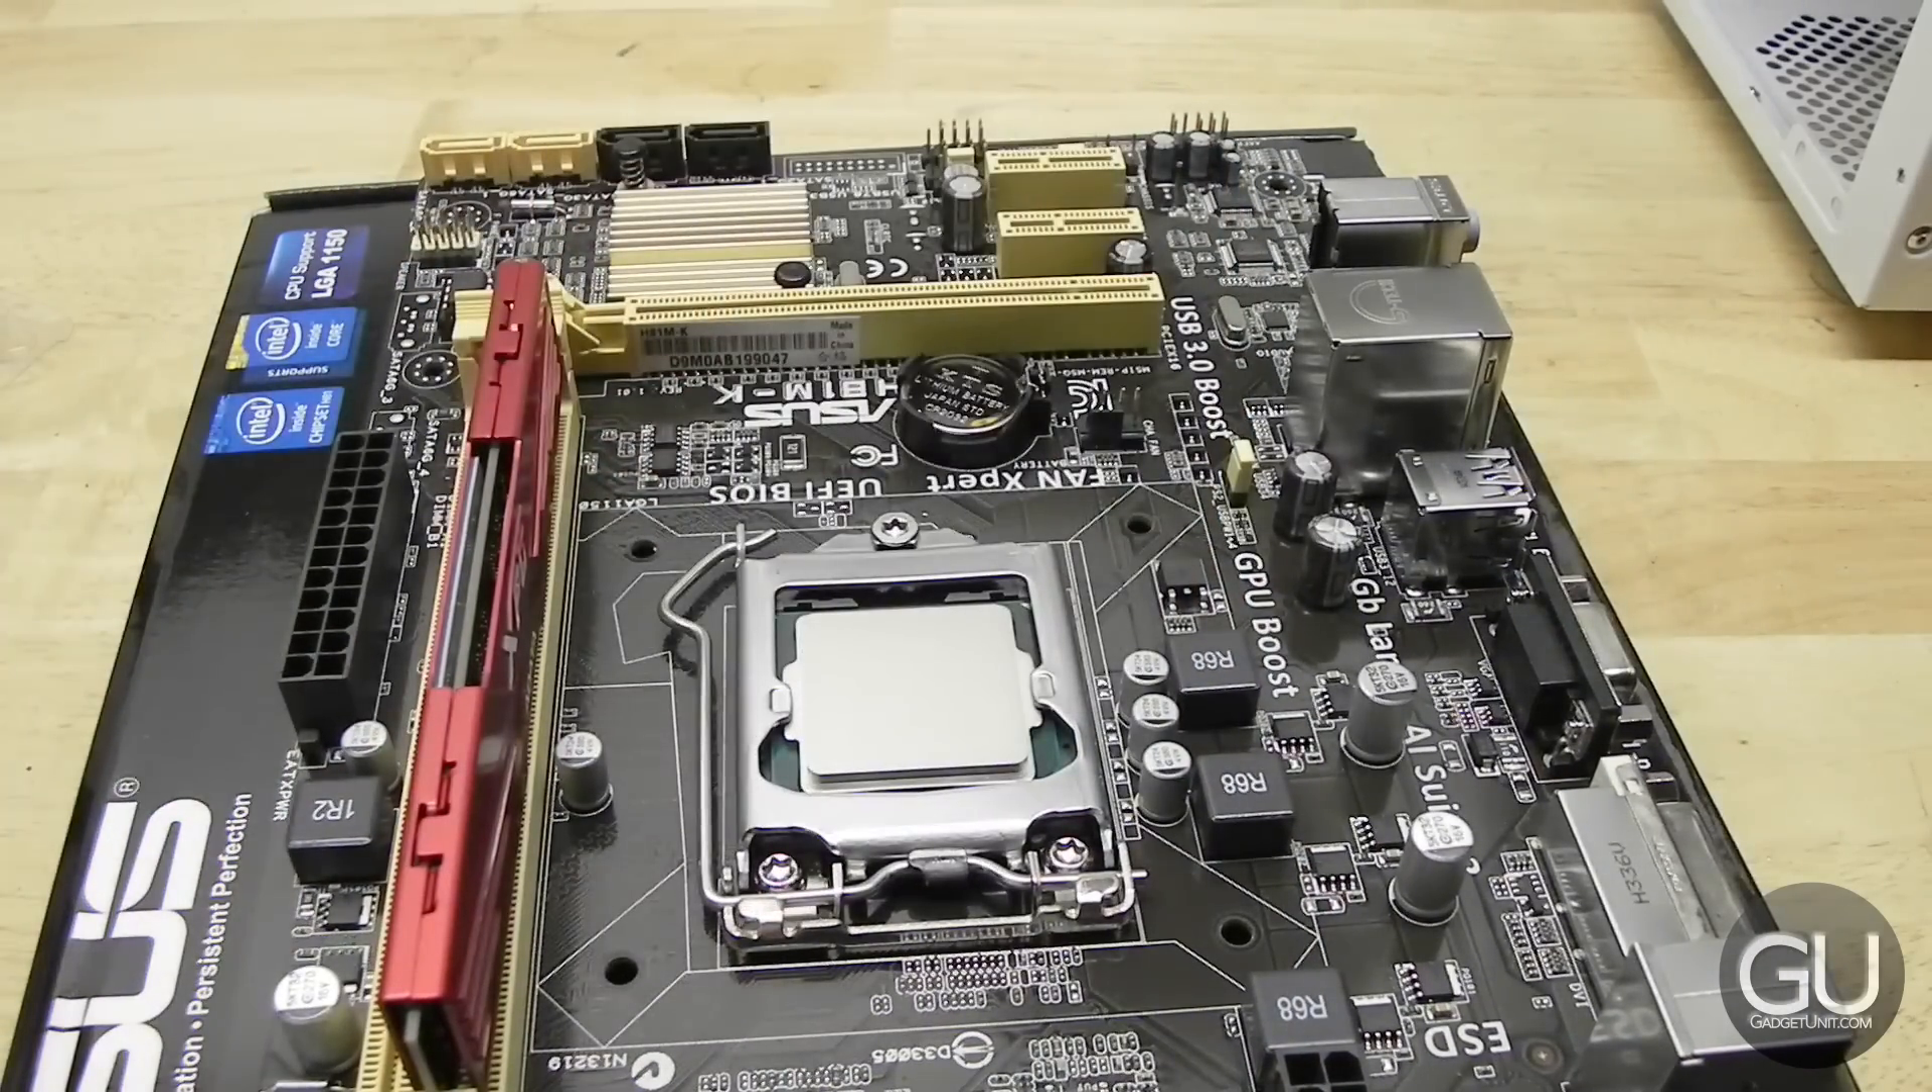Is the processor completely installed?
Yes.